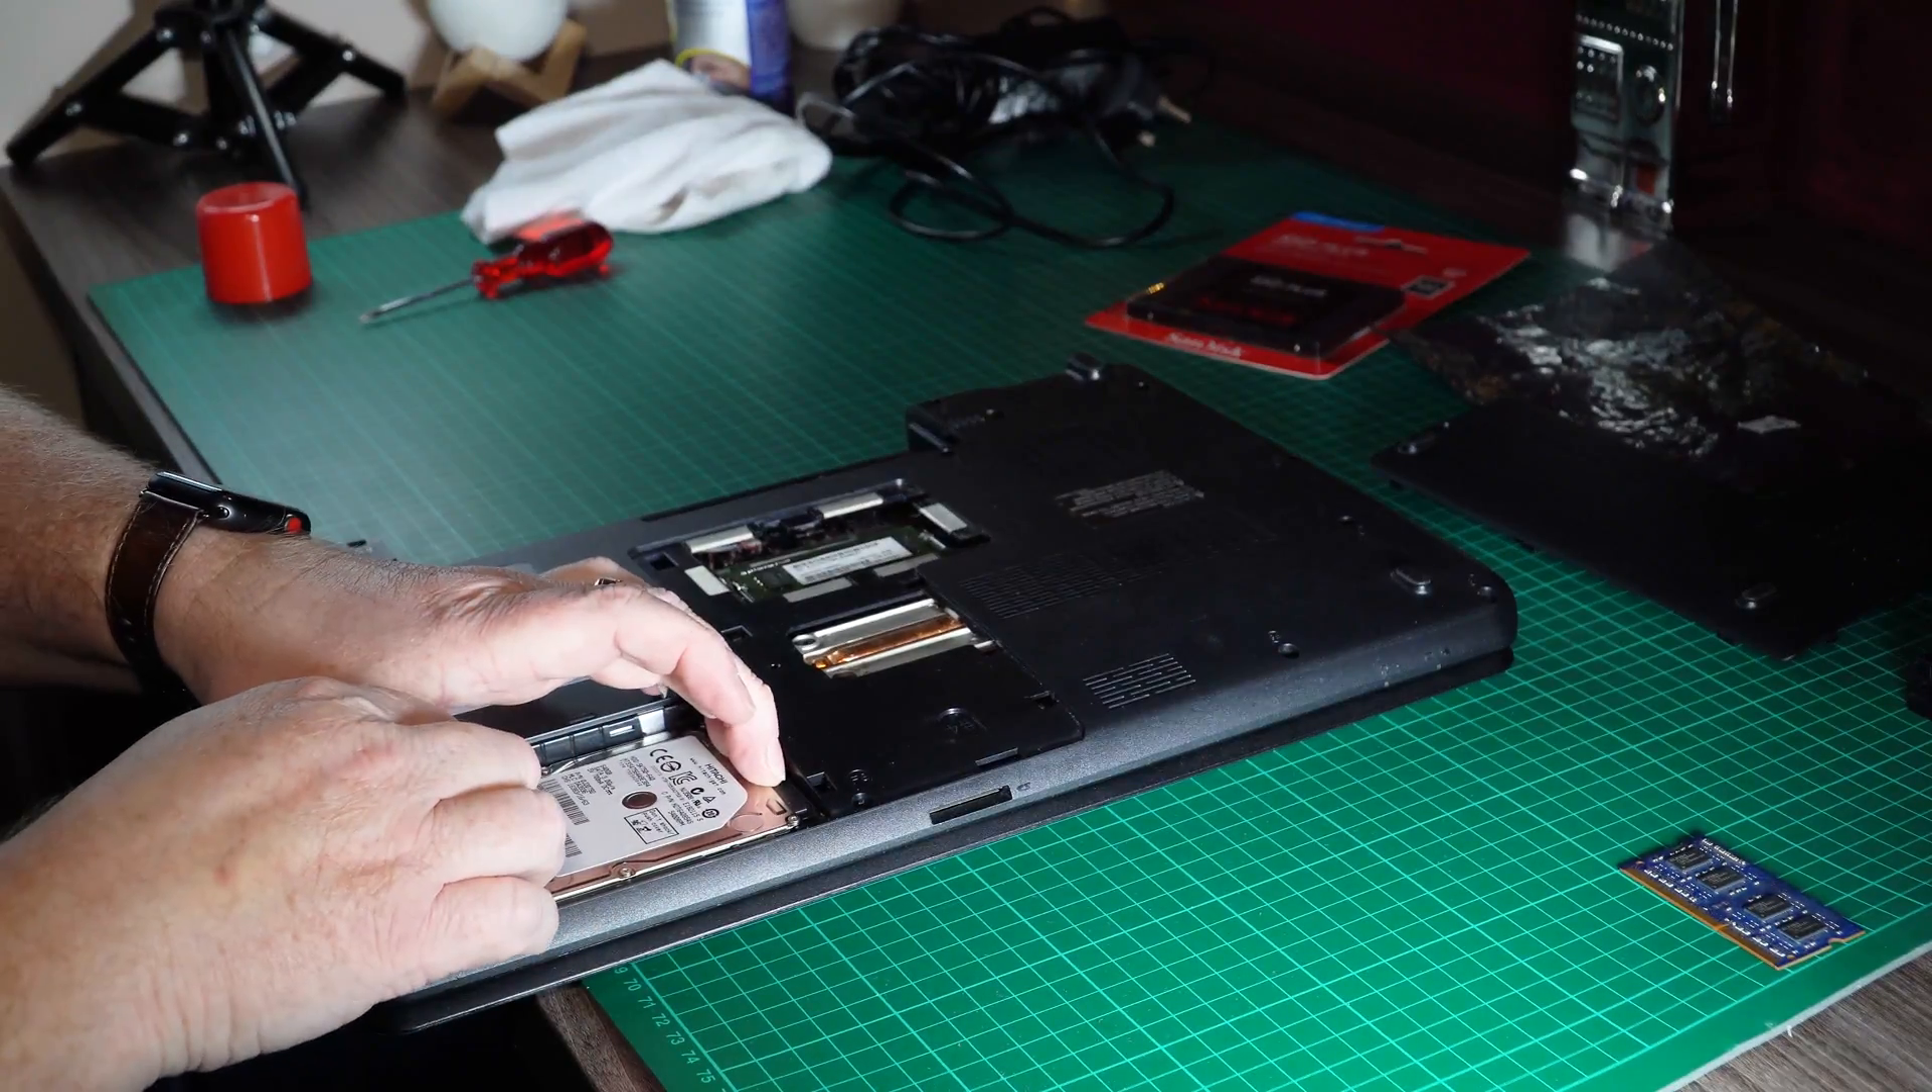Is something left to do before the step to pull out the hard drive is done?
Yes.